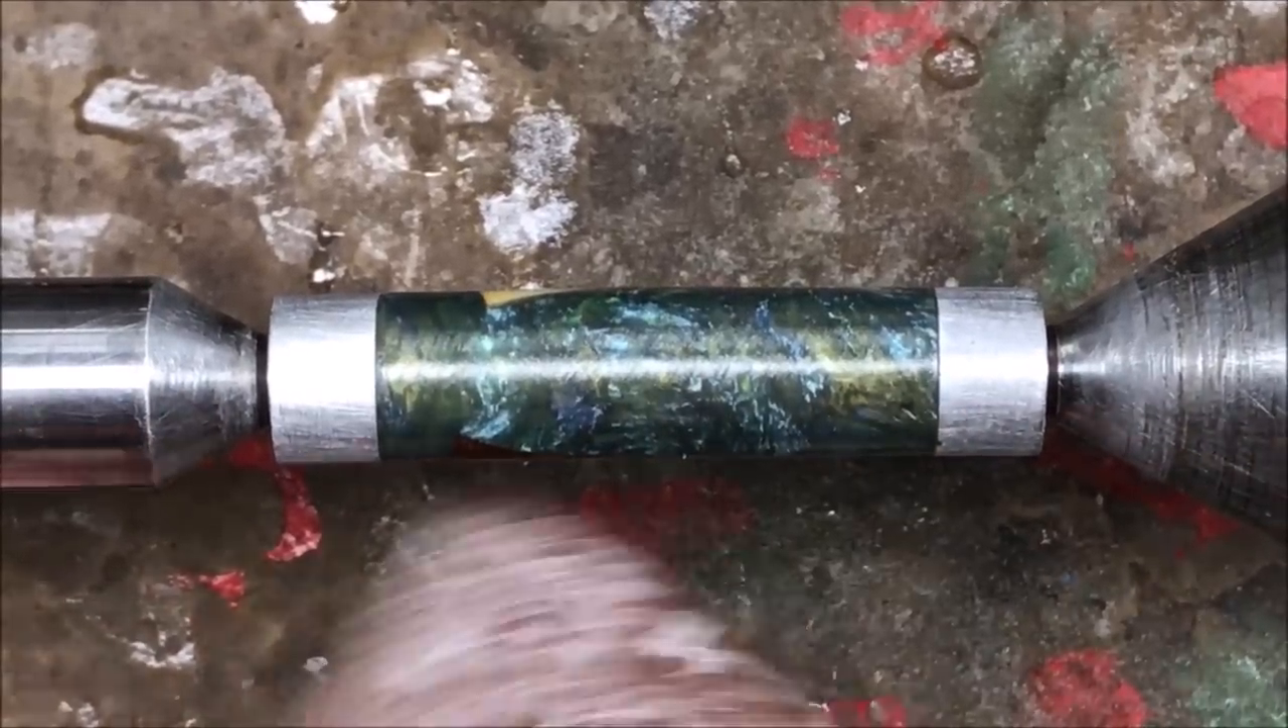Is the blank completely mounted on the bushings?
Yes.